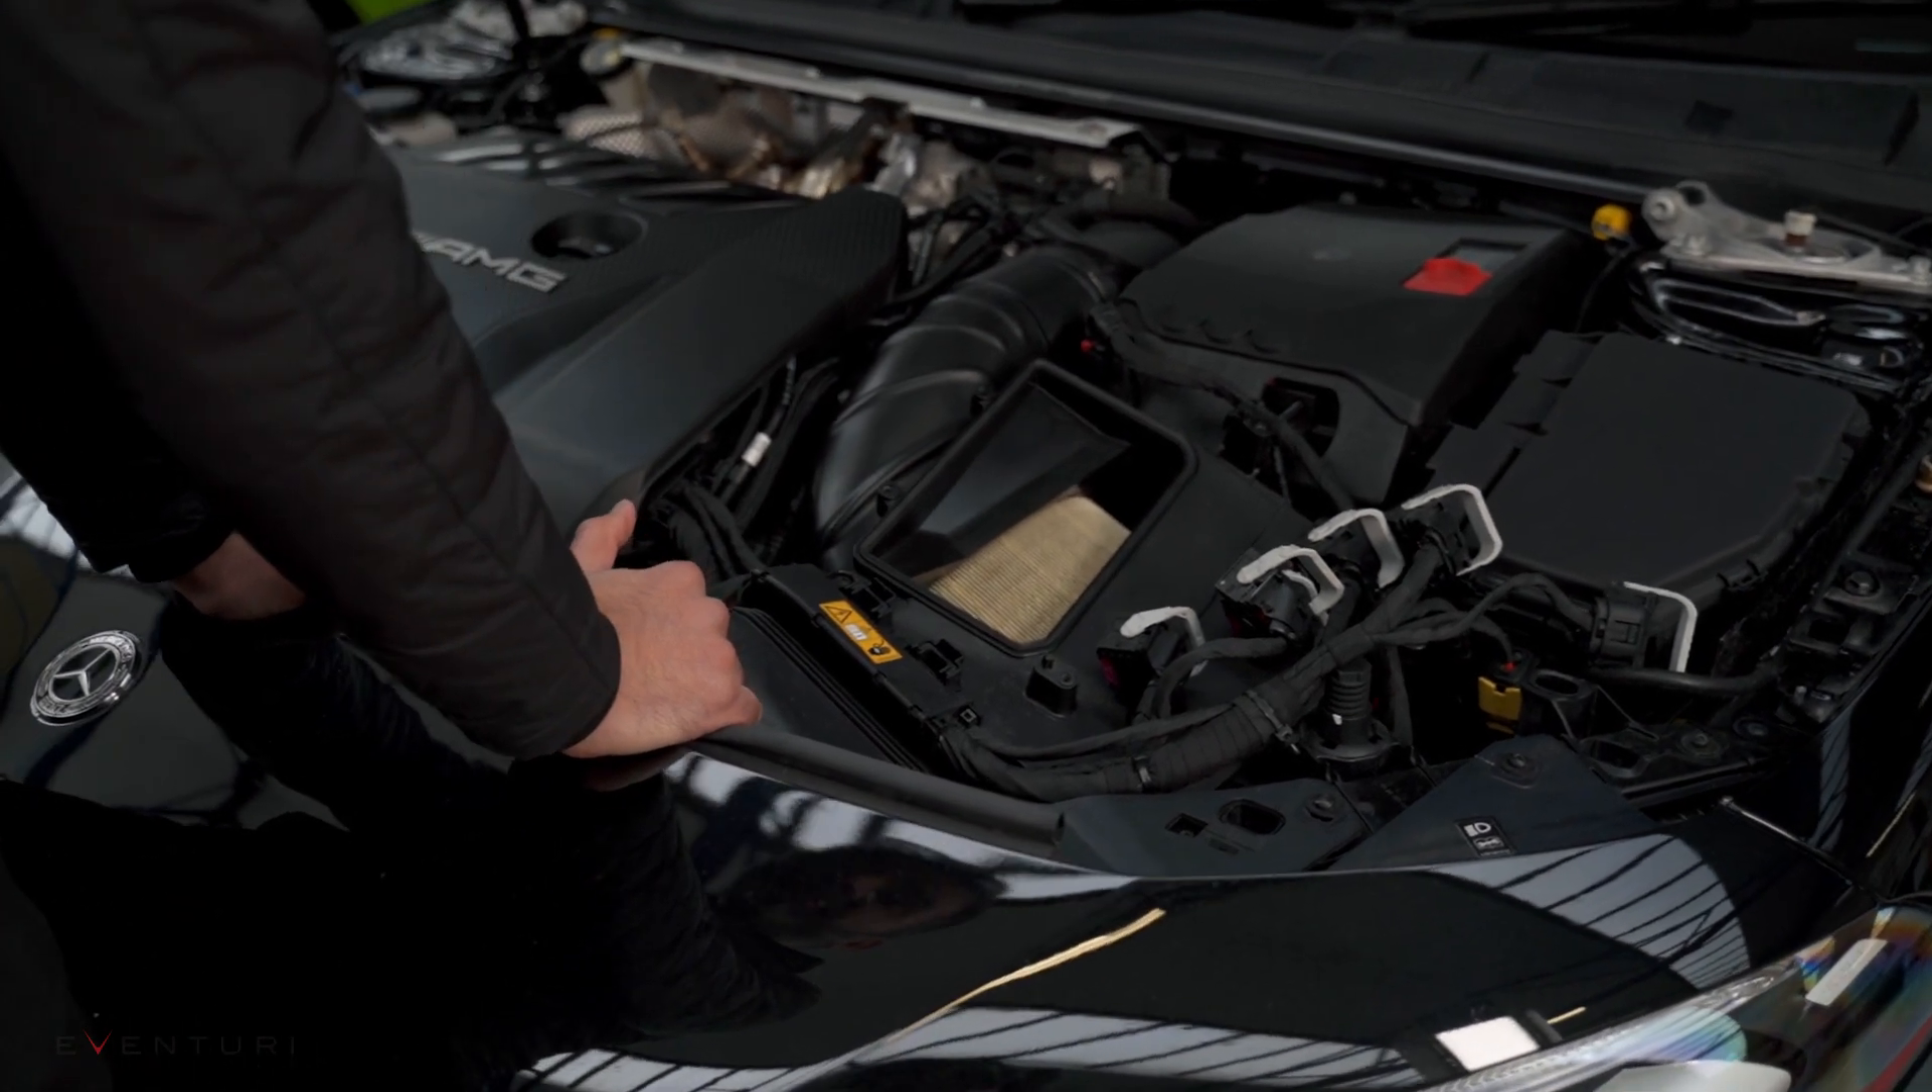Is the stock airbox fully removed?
No.